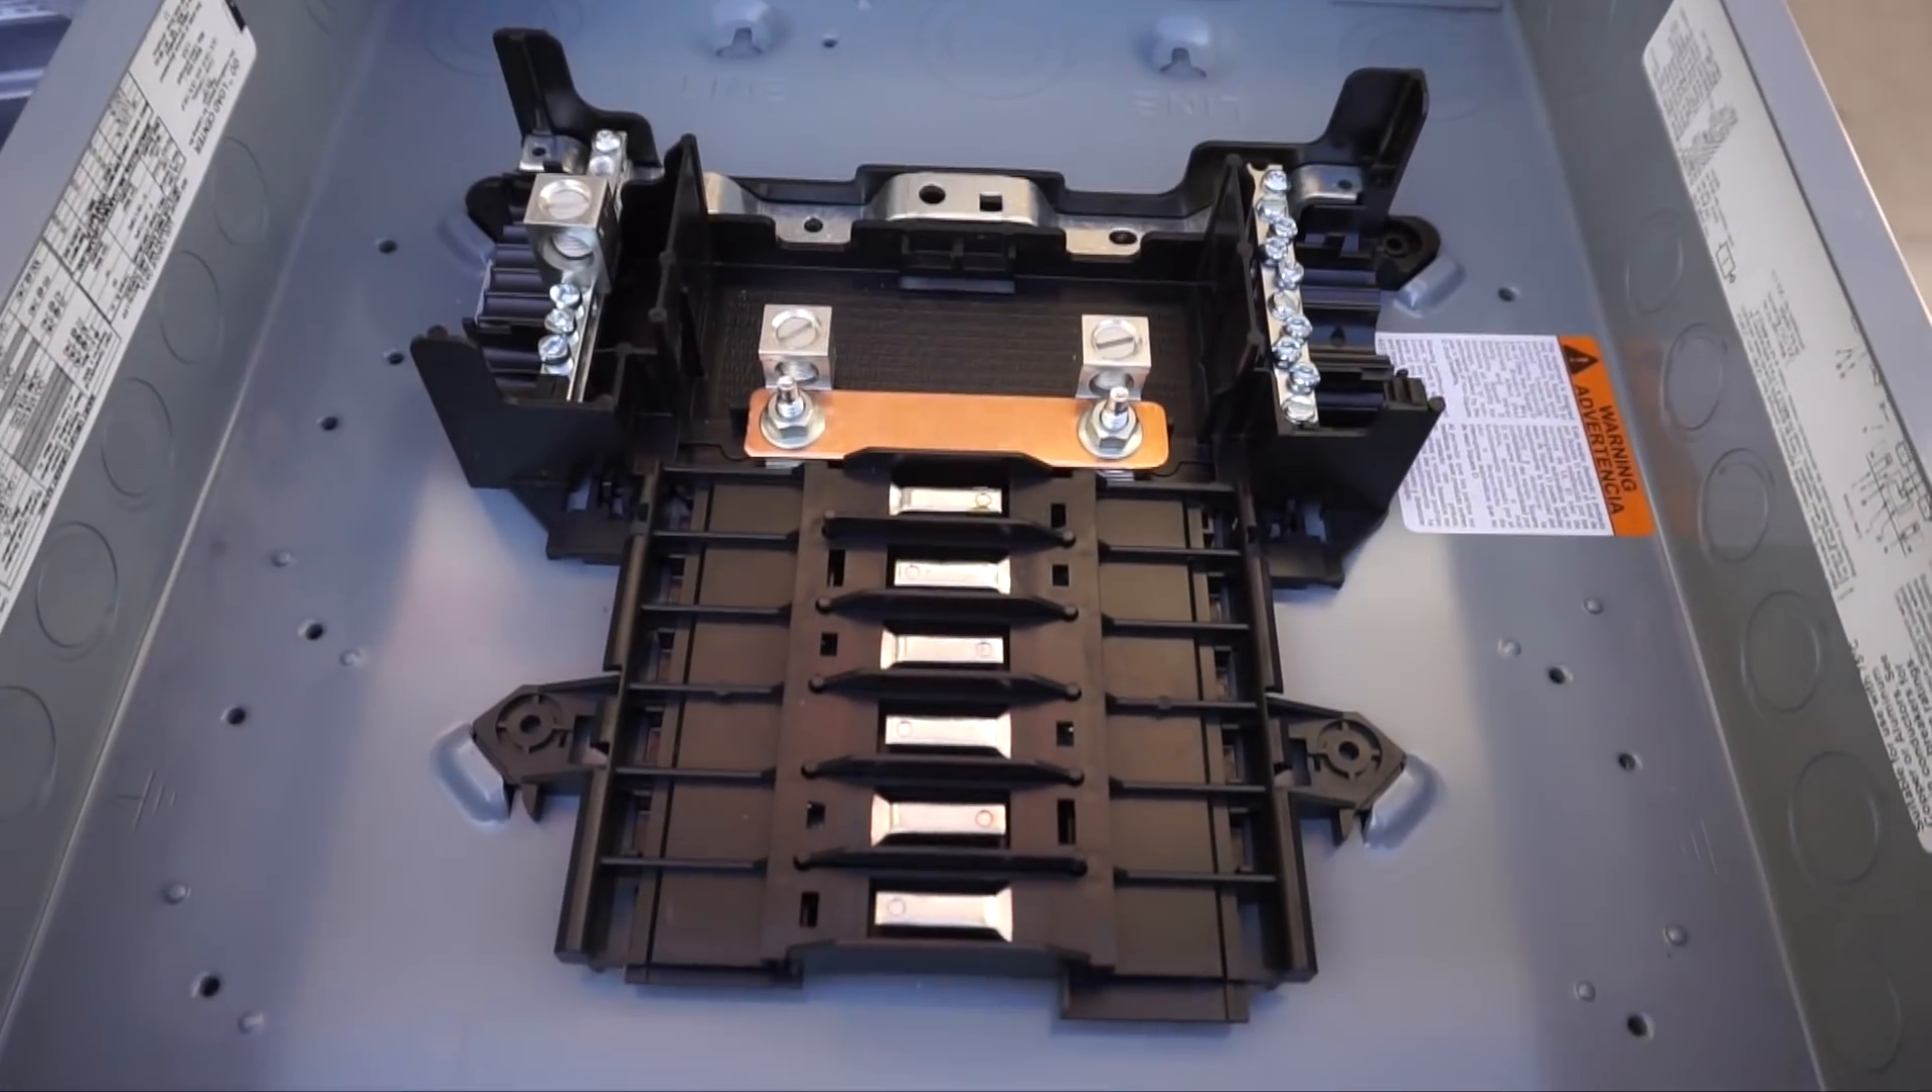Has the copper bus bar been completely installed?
Yes.